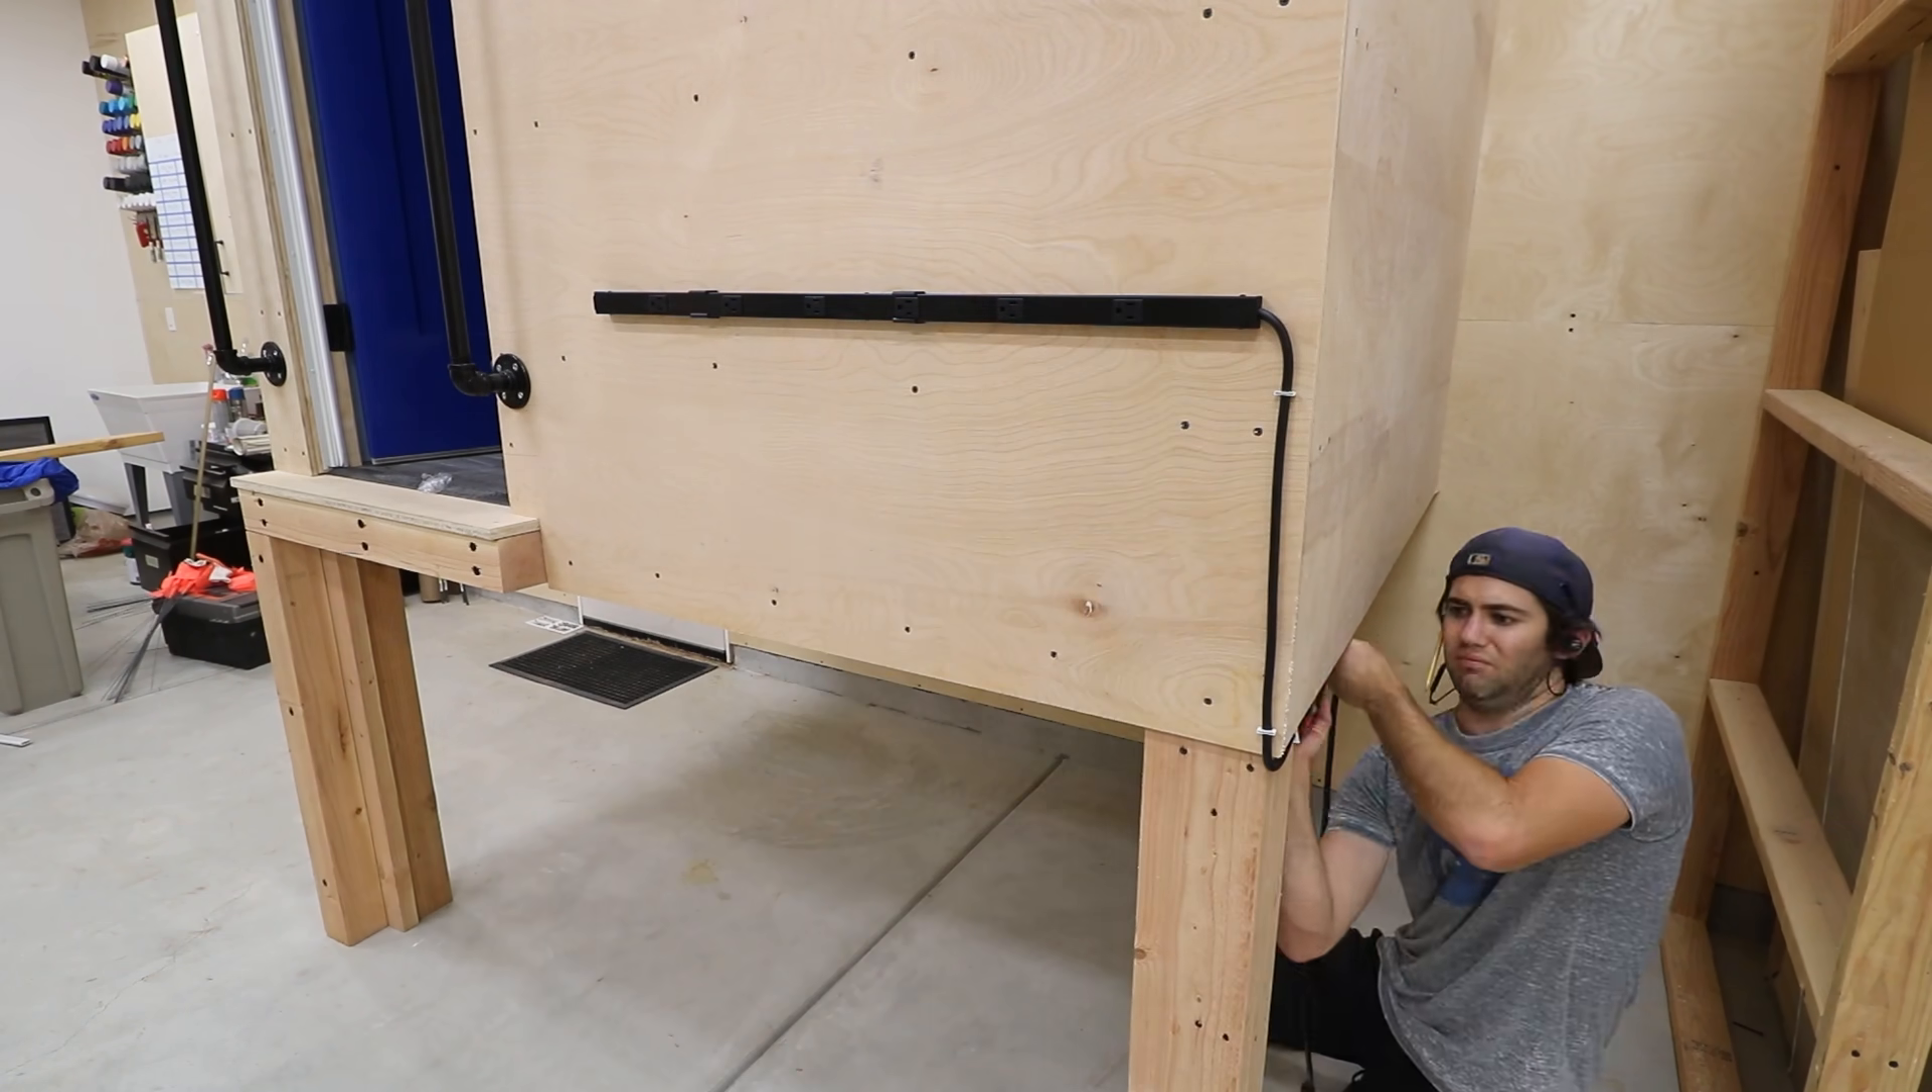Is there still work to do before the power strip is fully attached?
No.